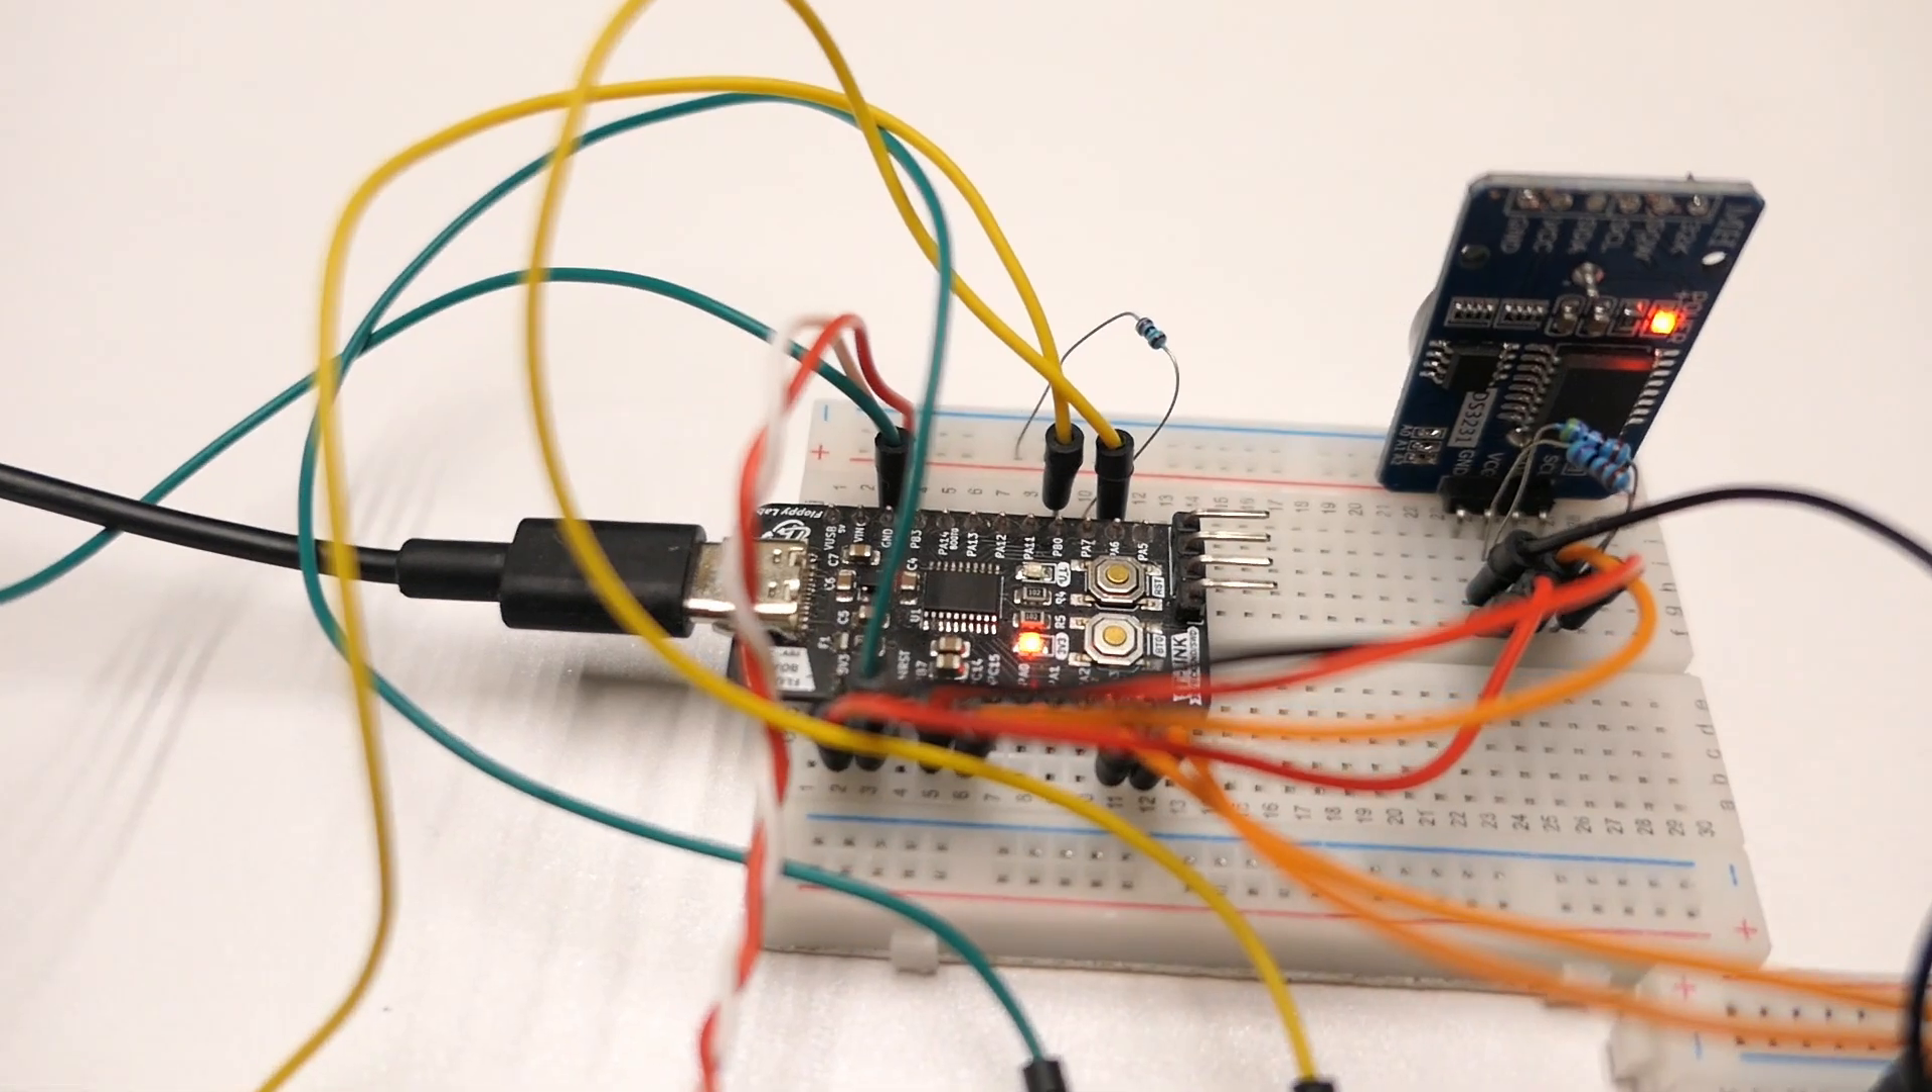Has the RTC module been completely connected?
Yes.